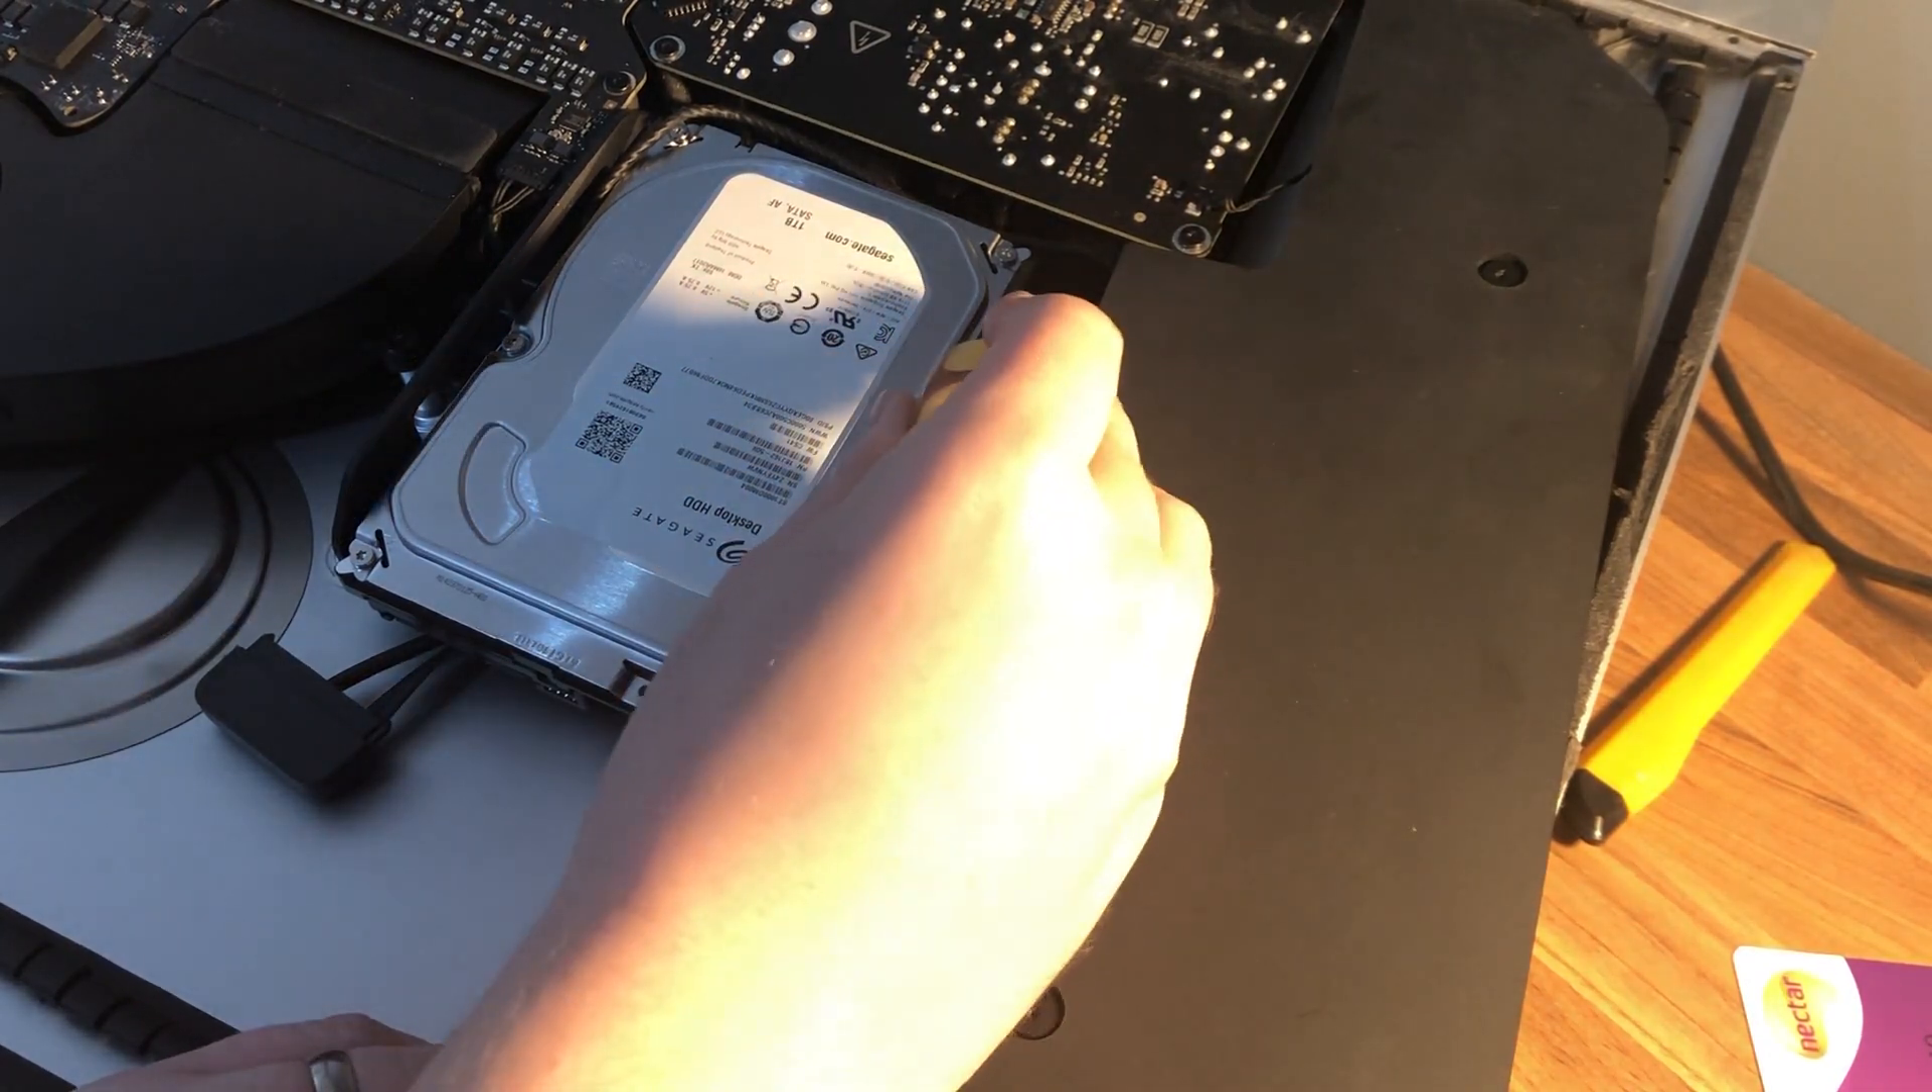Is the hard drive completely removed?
No.